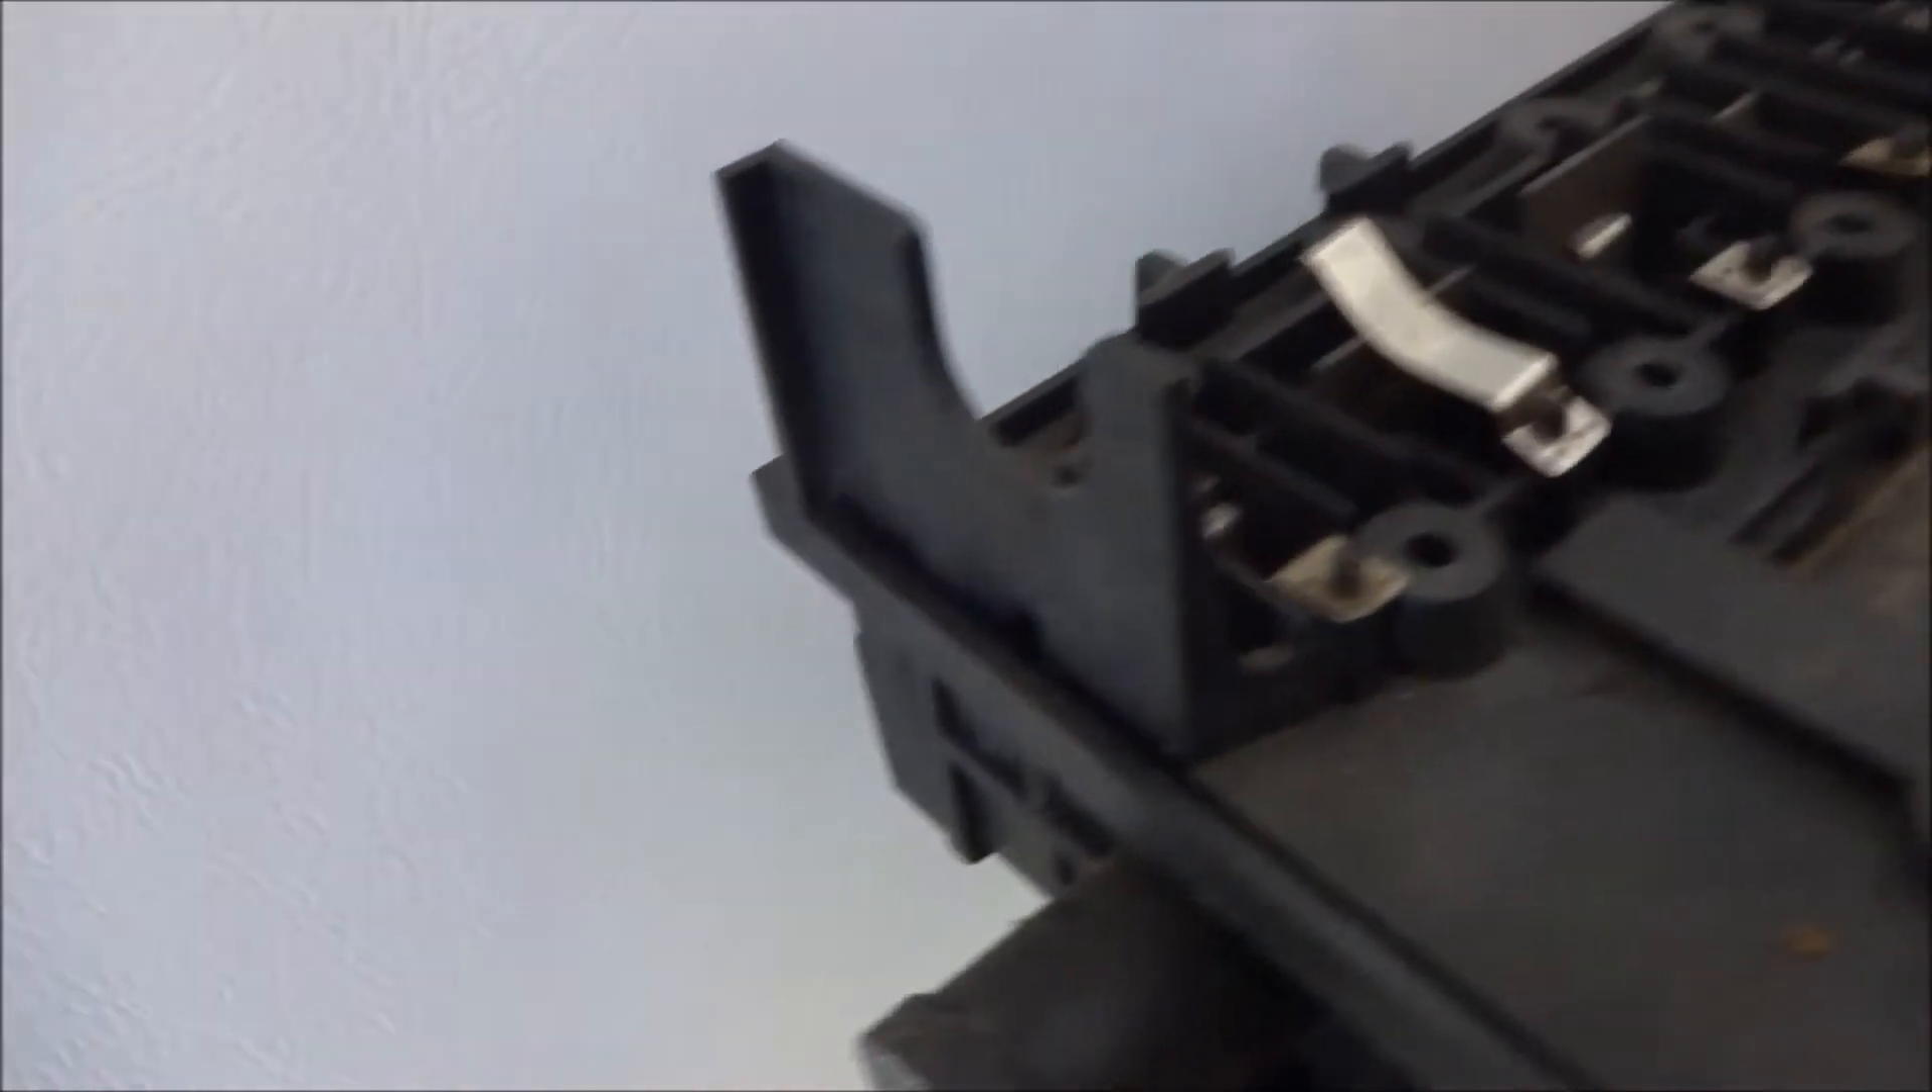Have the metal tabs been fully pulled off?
No.